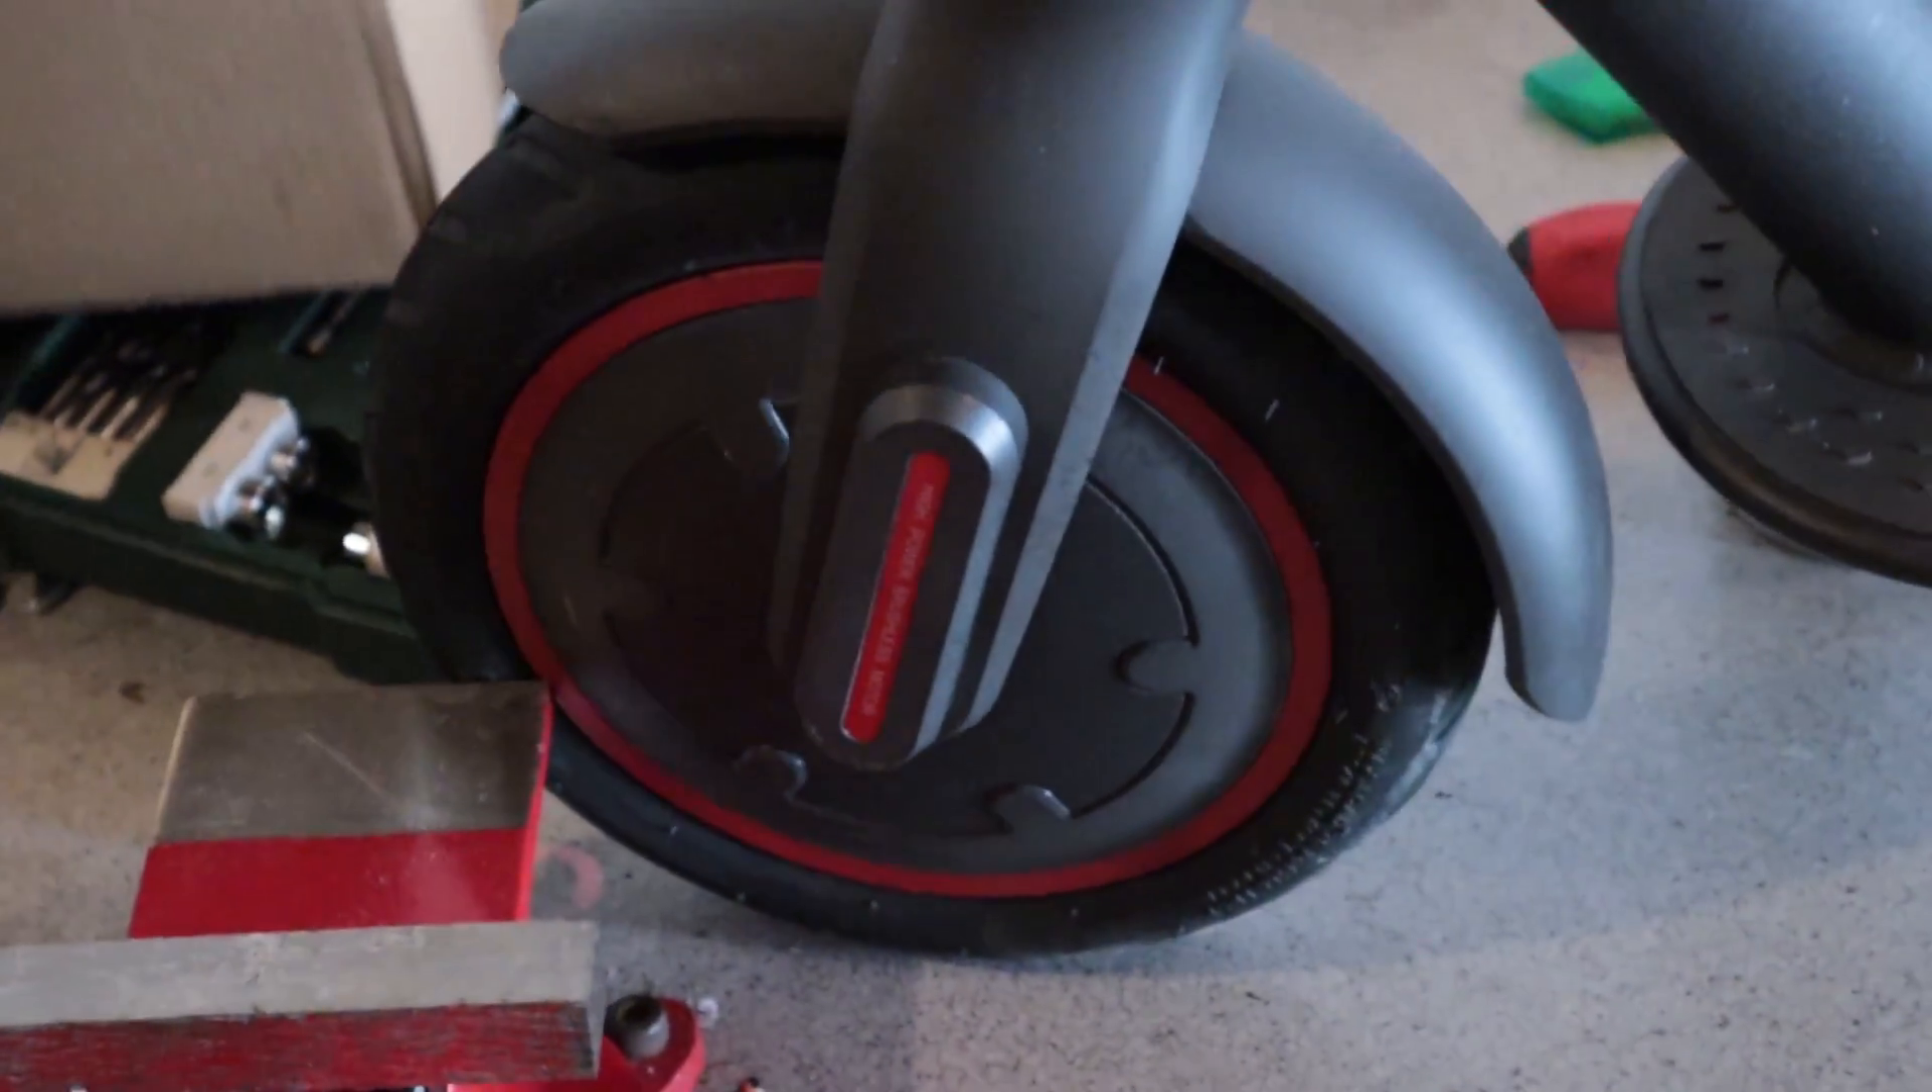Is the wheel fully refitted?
Yes.